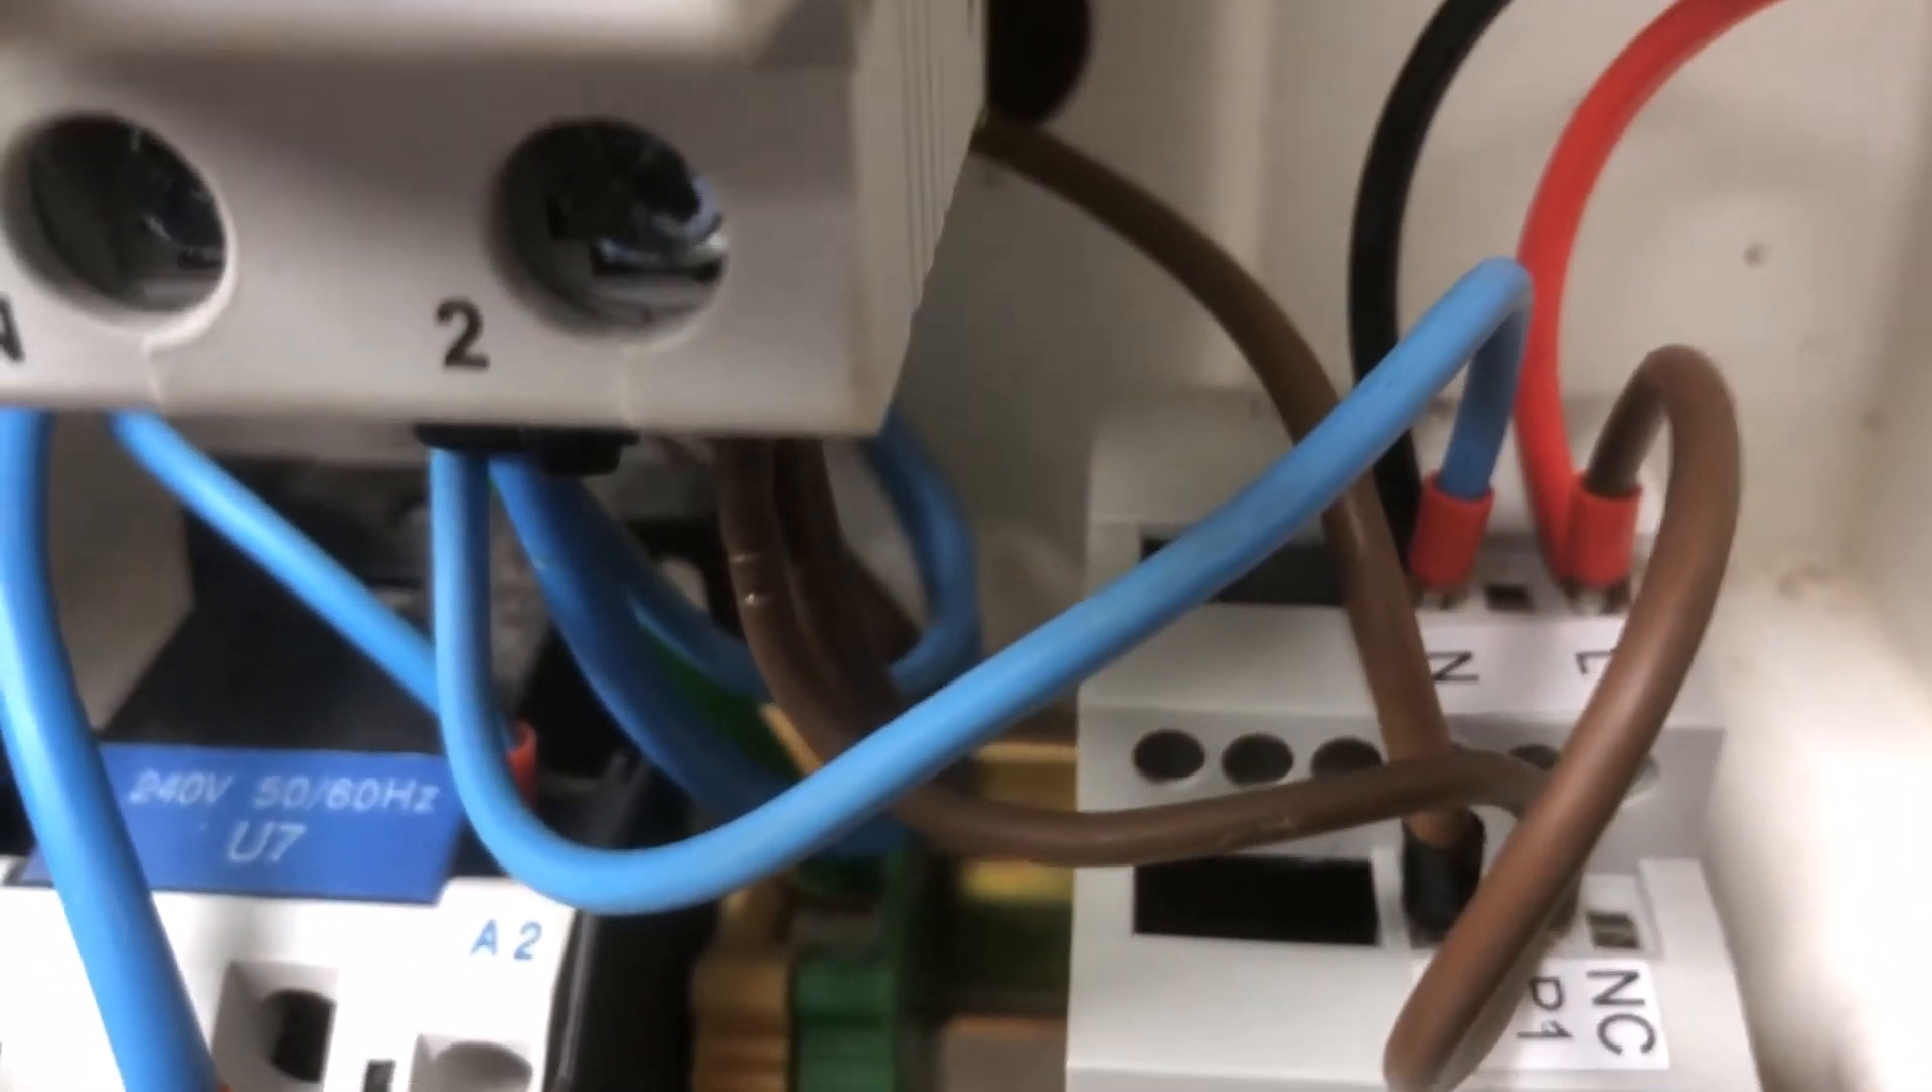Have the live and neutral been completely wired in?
Yes.